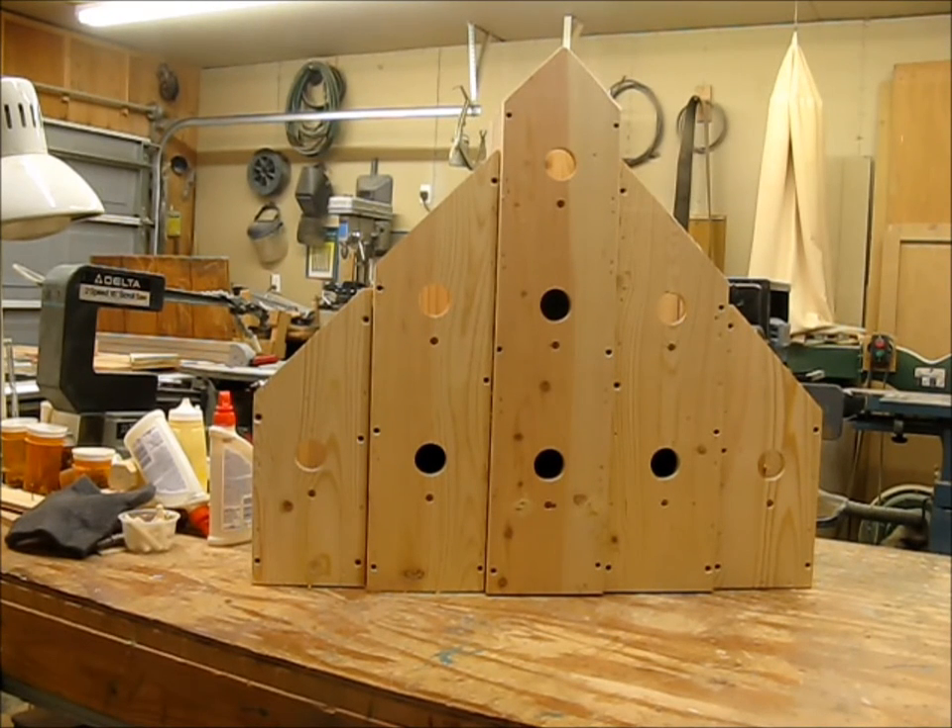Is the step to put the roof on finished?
No.